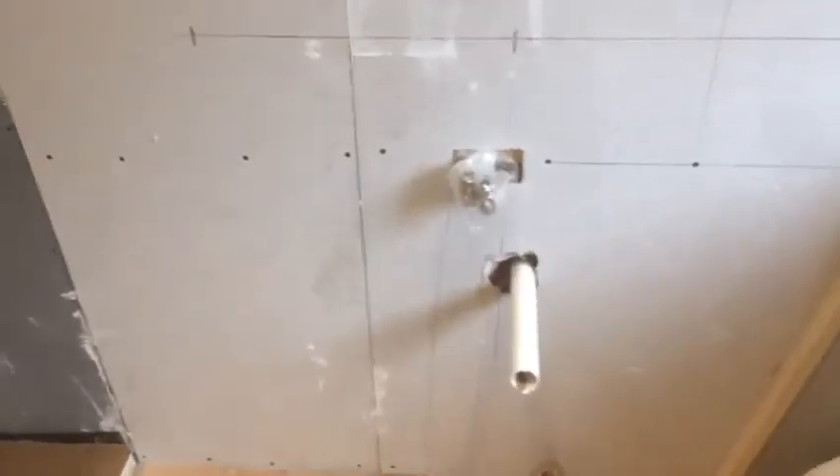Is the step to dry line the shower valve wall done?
Yes.